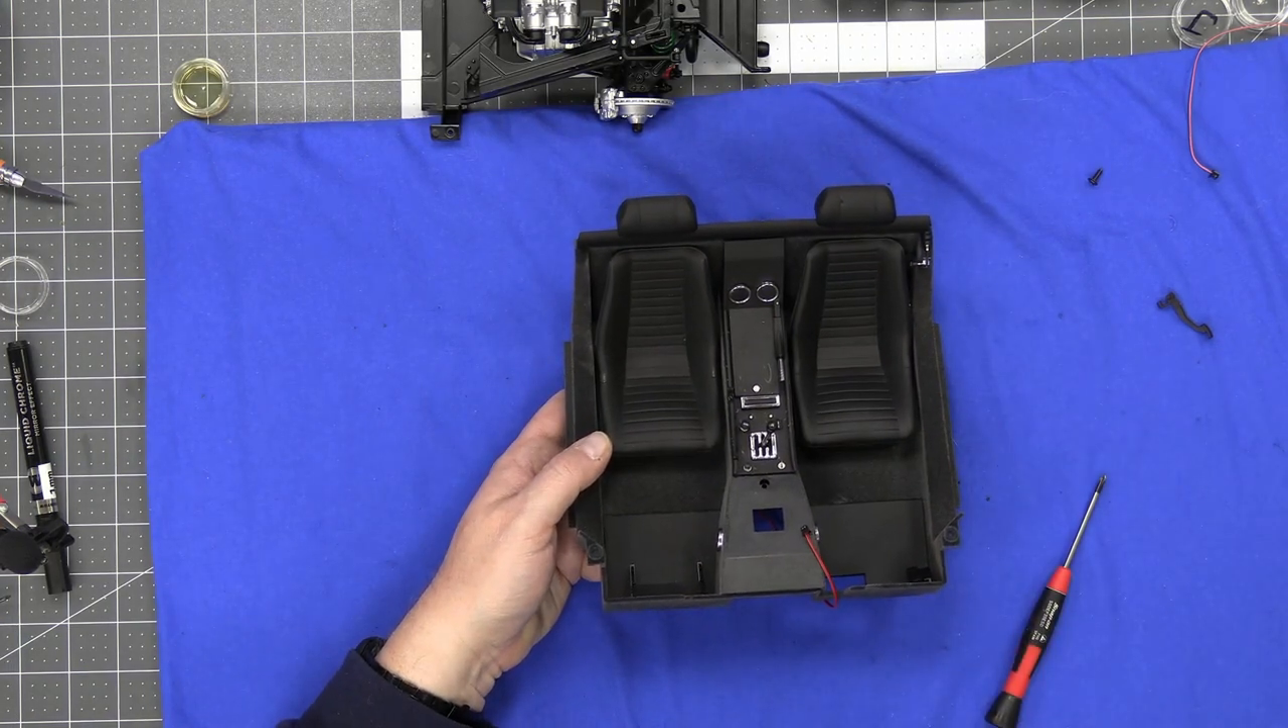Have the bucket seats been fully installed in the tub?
Yes.